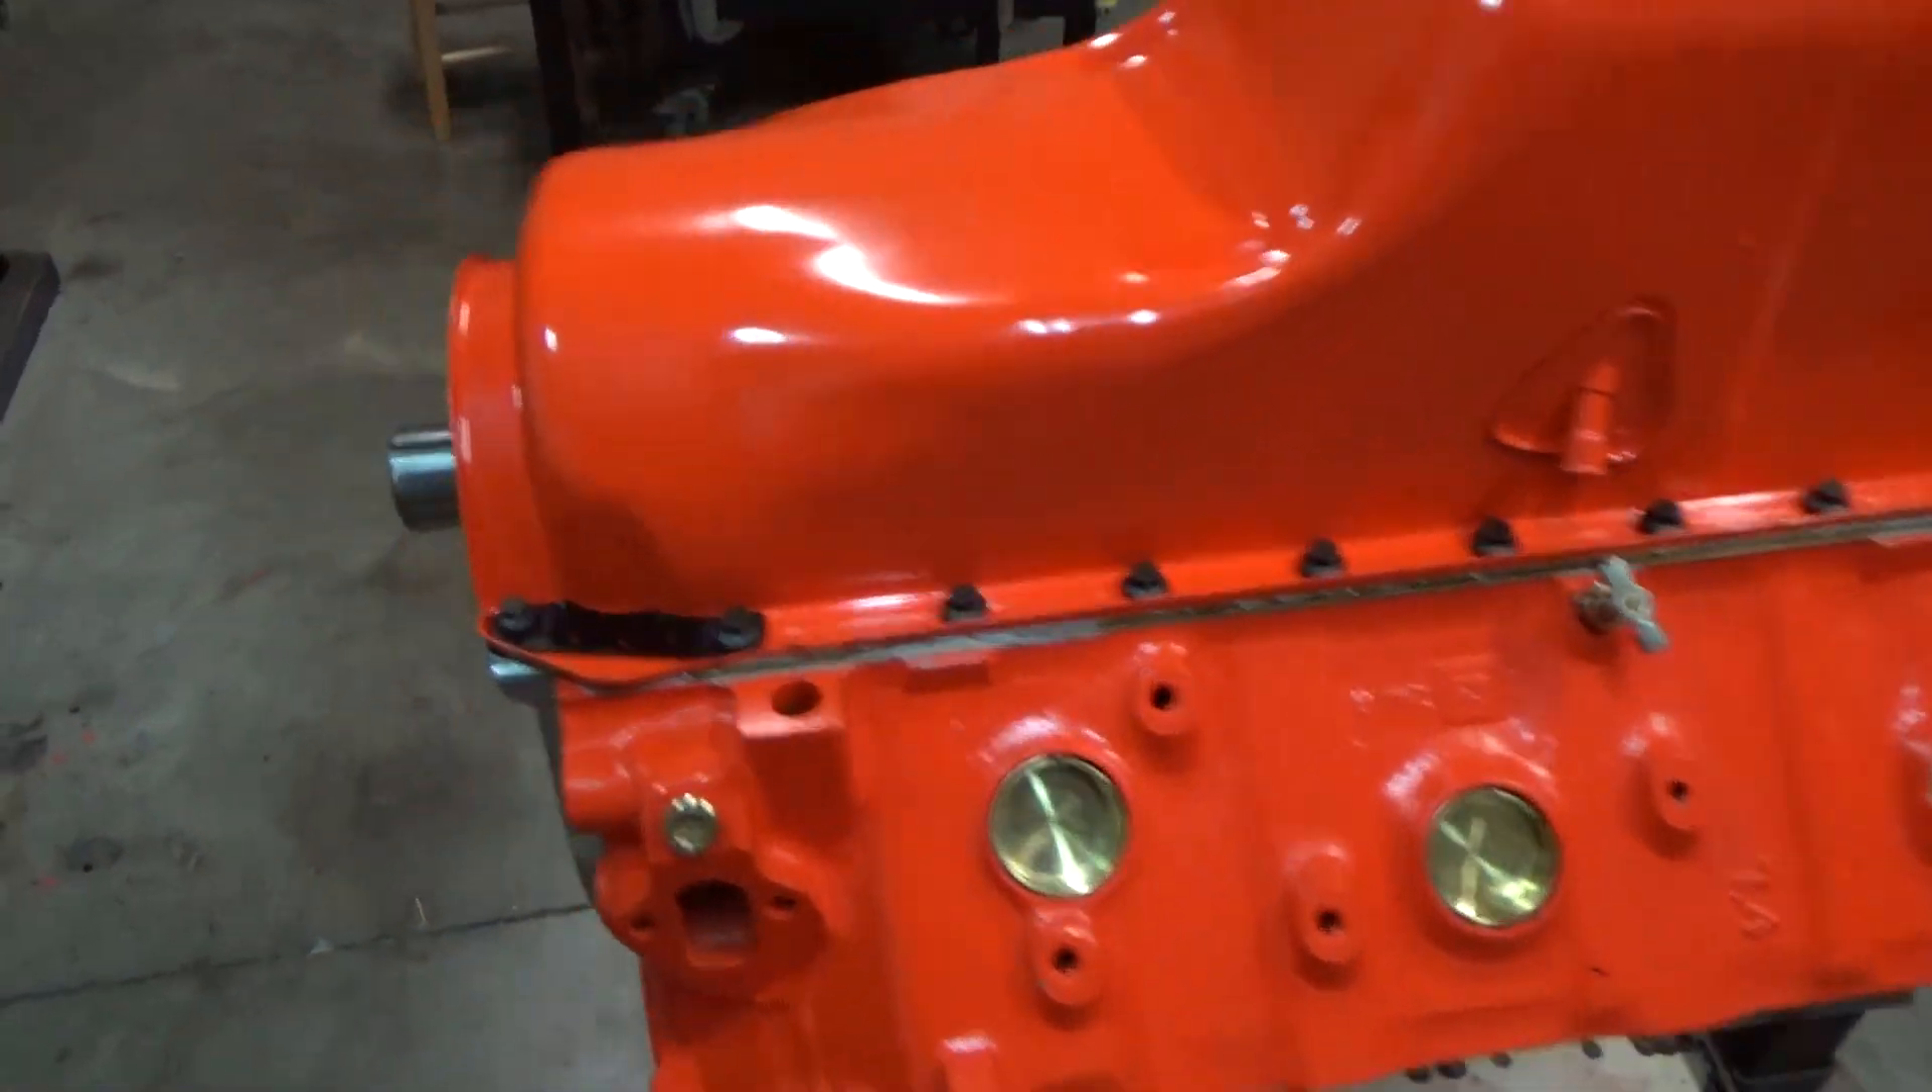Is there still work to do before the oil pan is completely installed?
No.